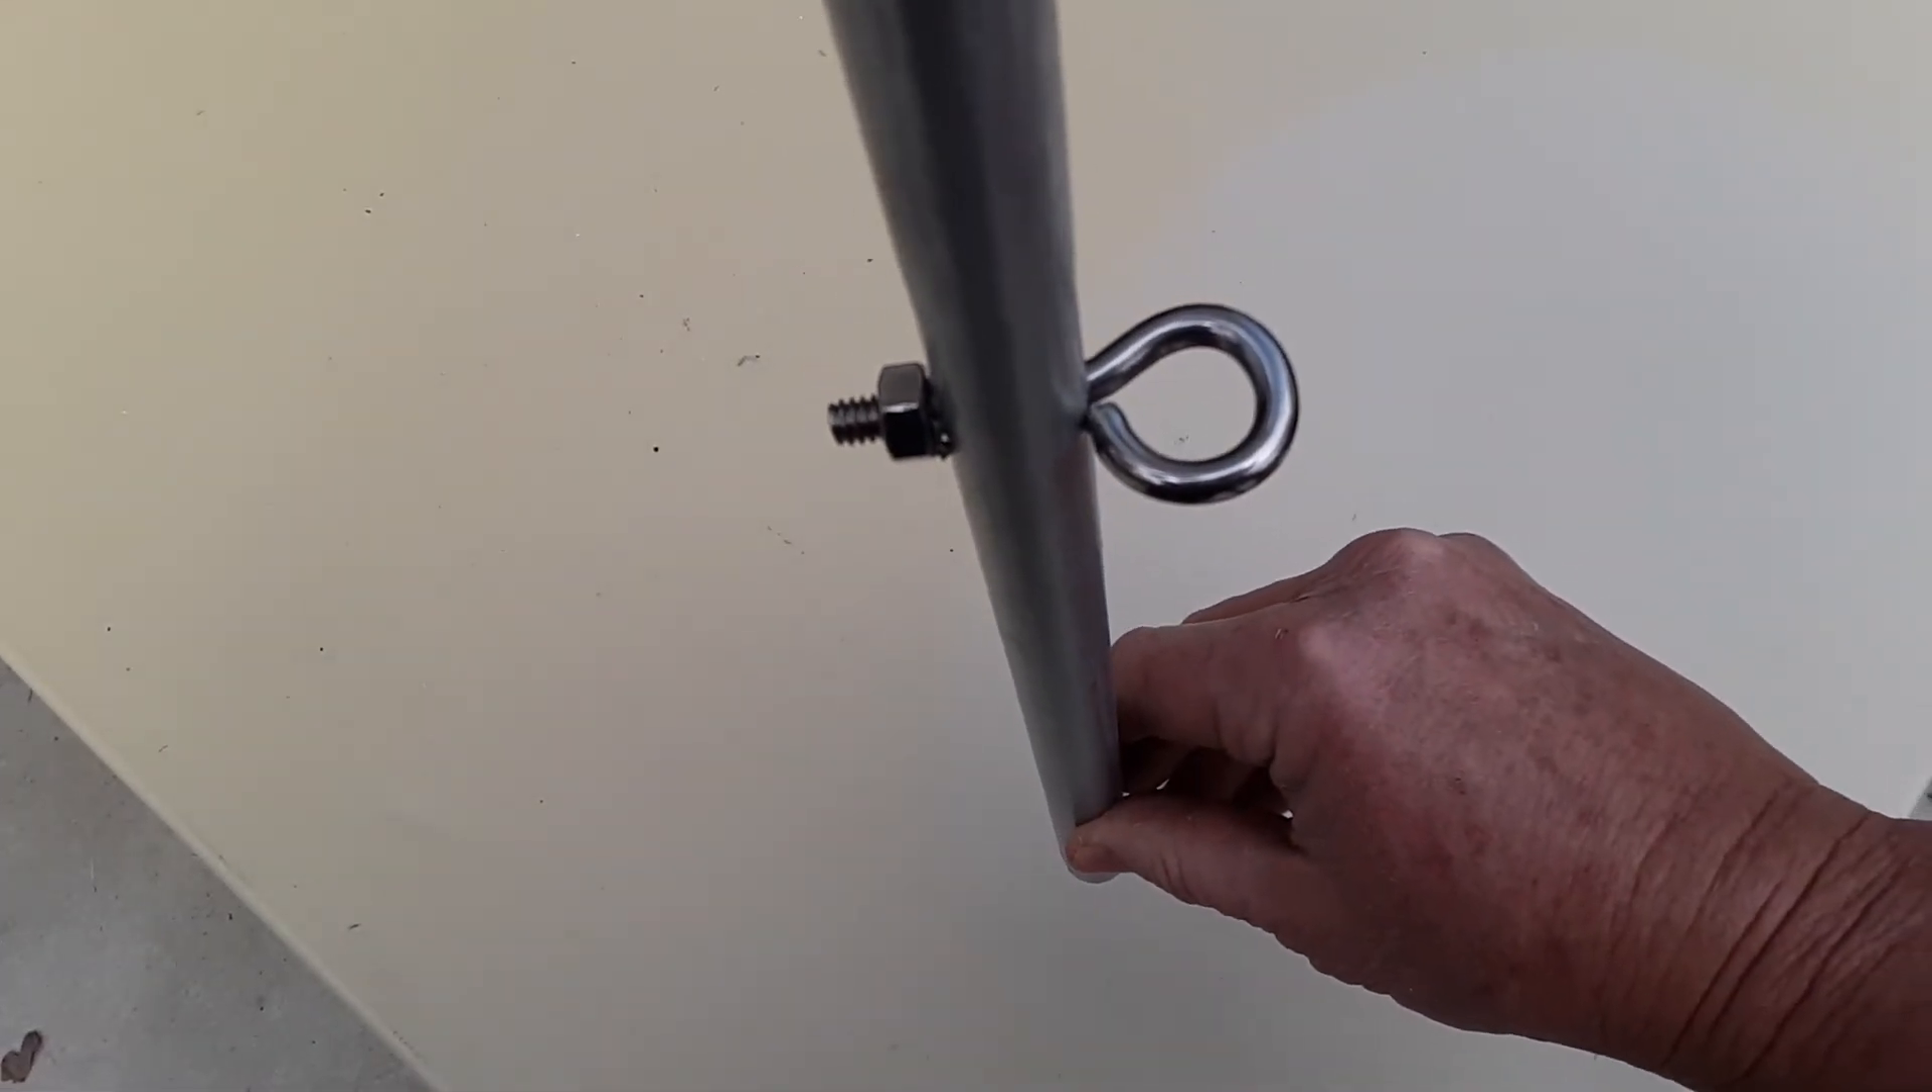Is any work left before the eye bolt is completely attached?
No.